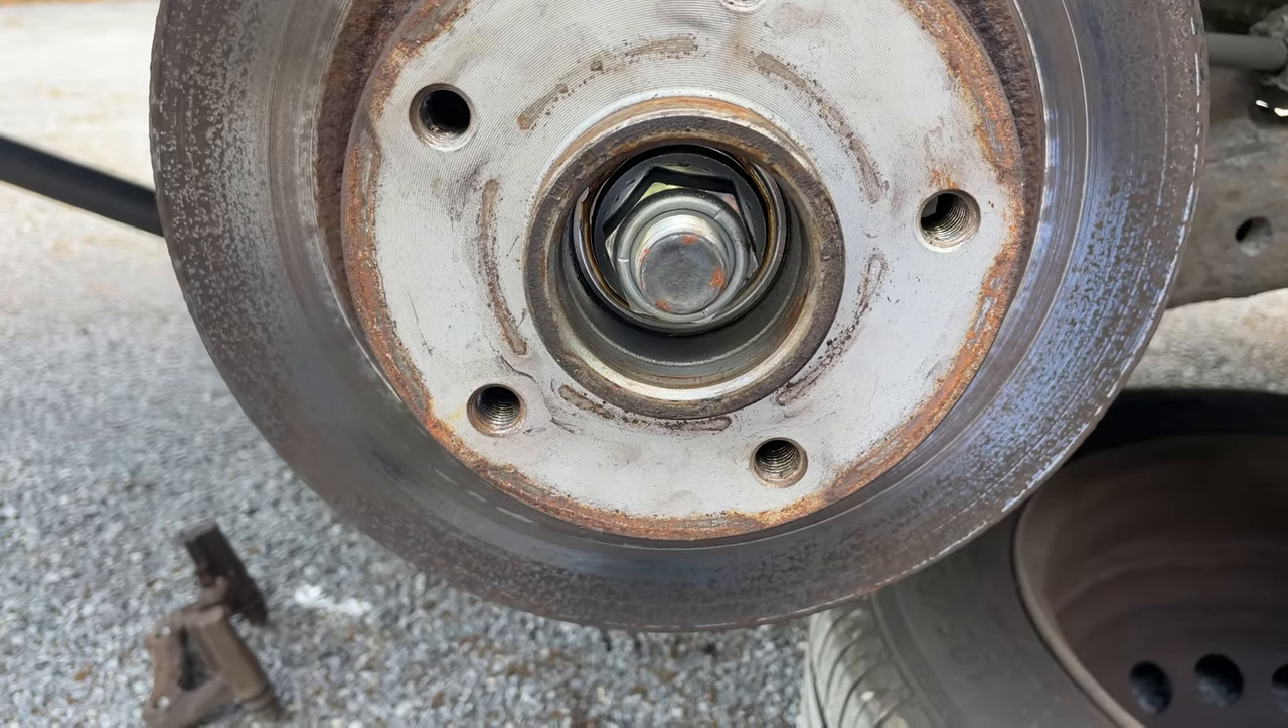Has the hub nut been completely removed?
No.